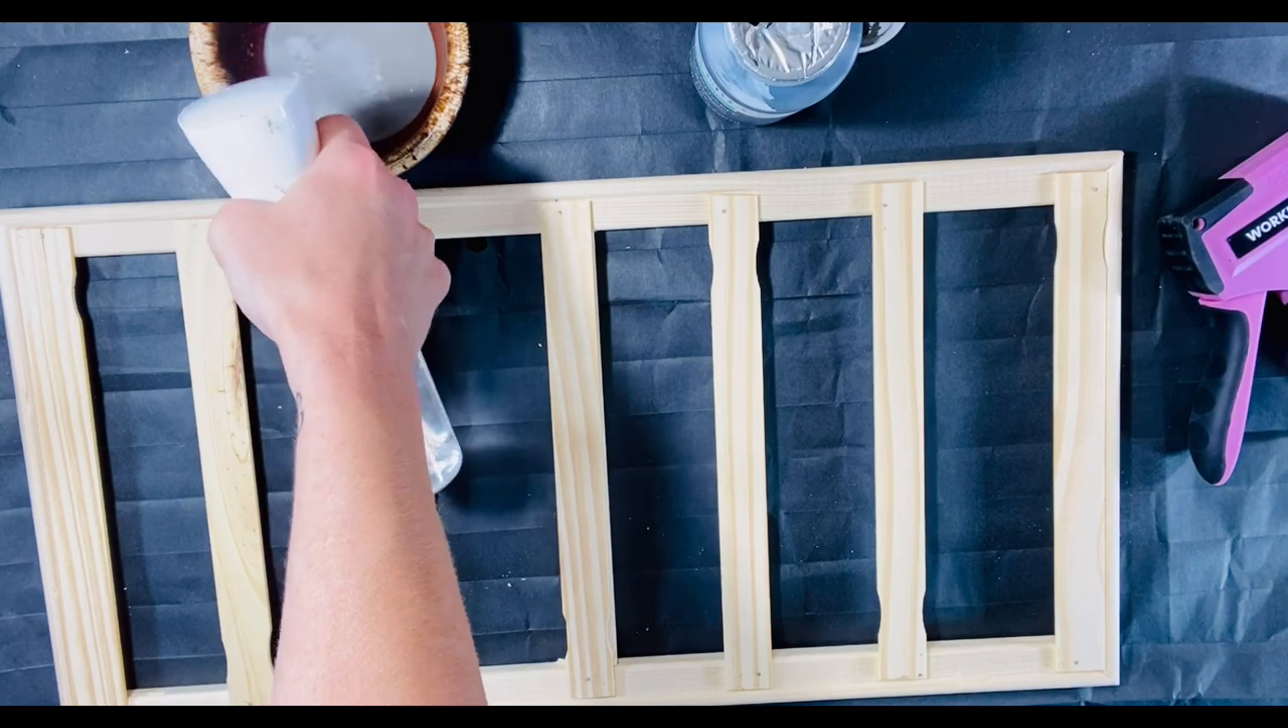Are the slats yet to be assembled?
No.